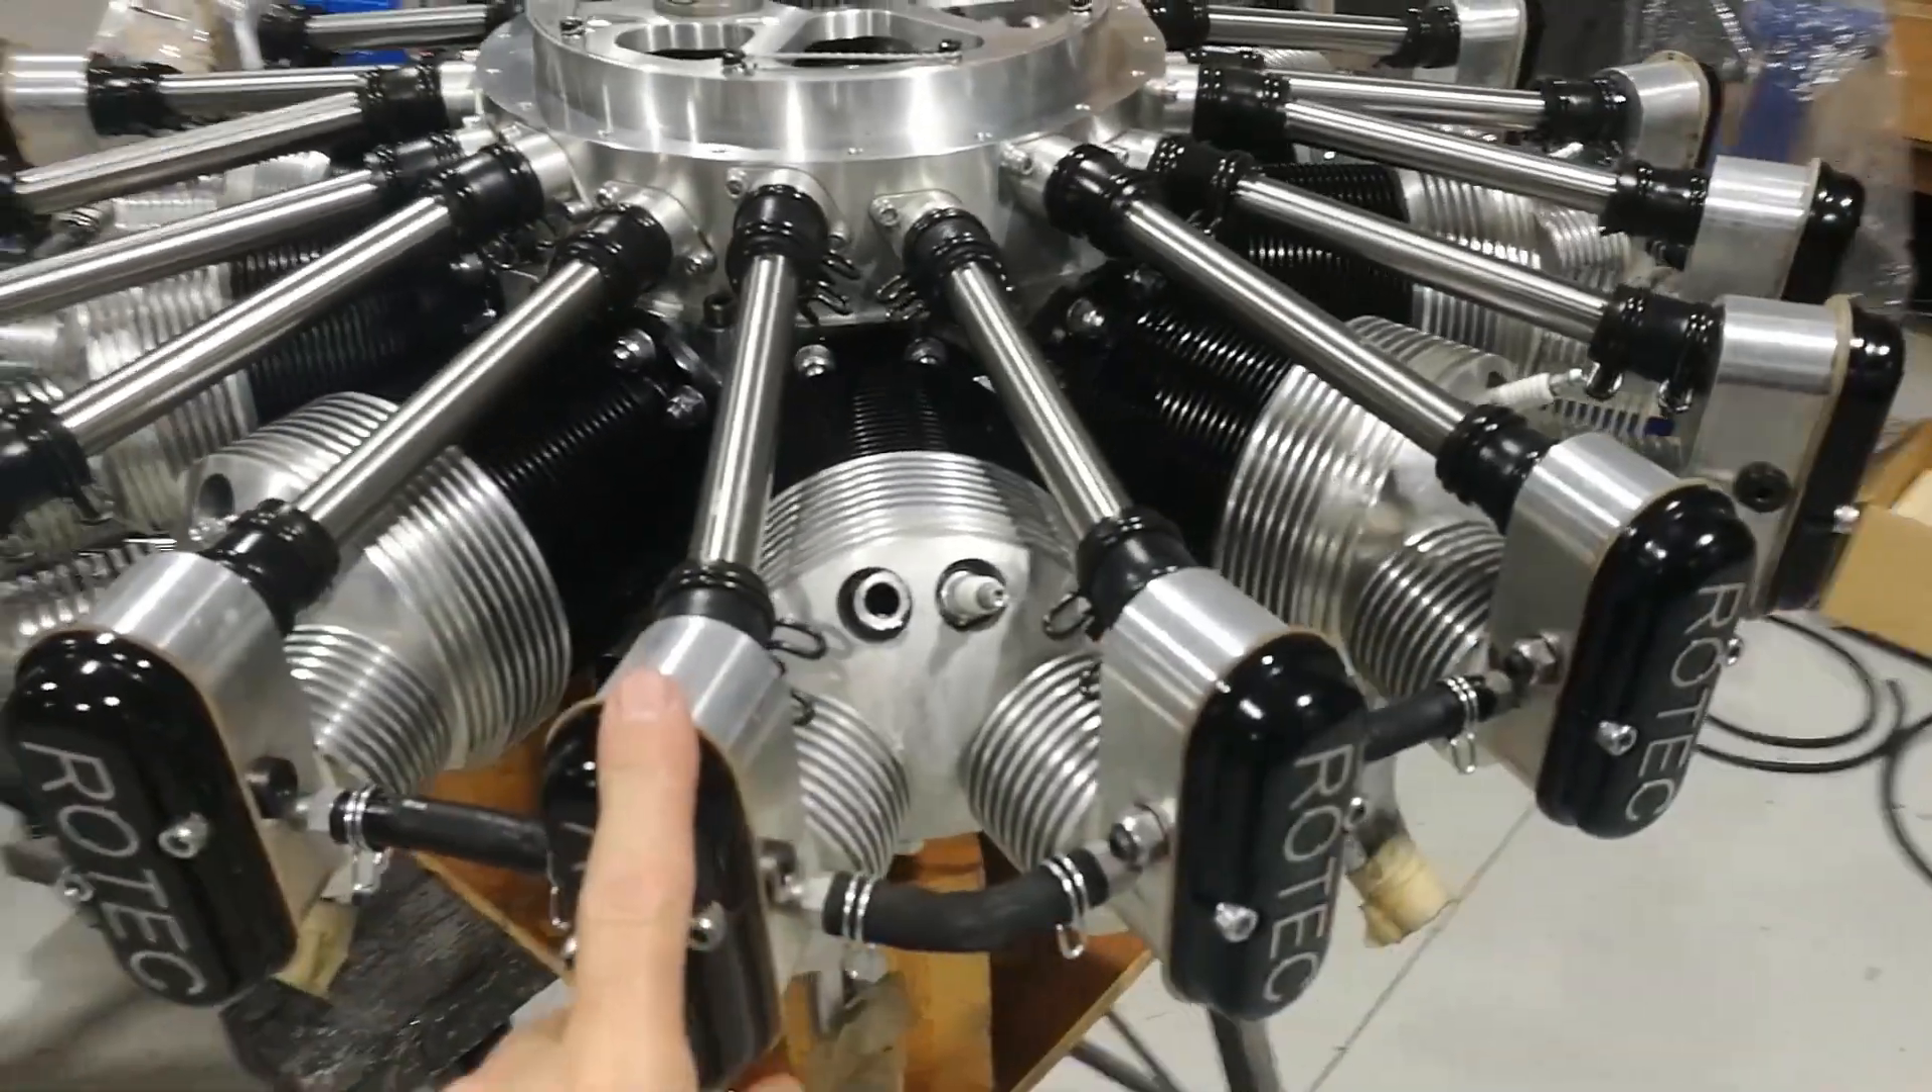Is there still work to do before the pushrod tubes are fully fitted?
No.